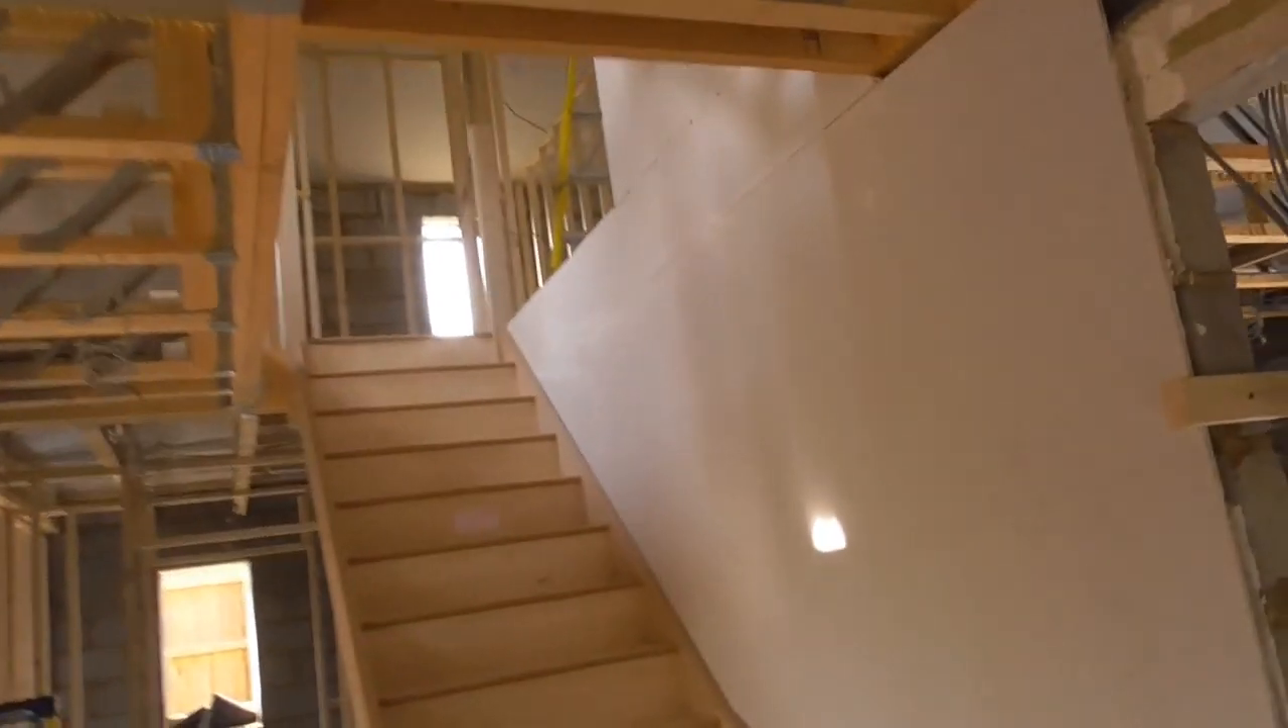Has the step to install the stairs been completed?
Yes.